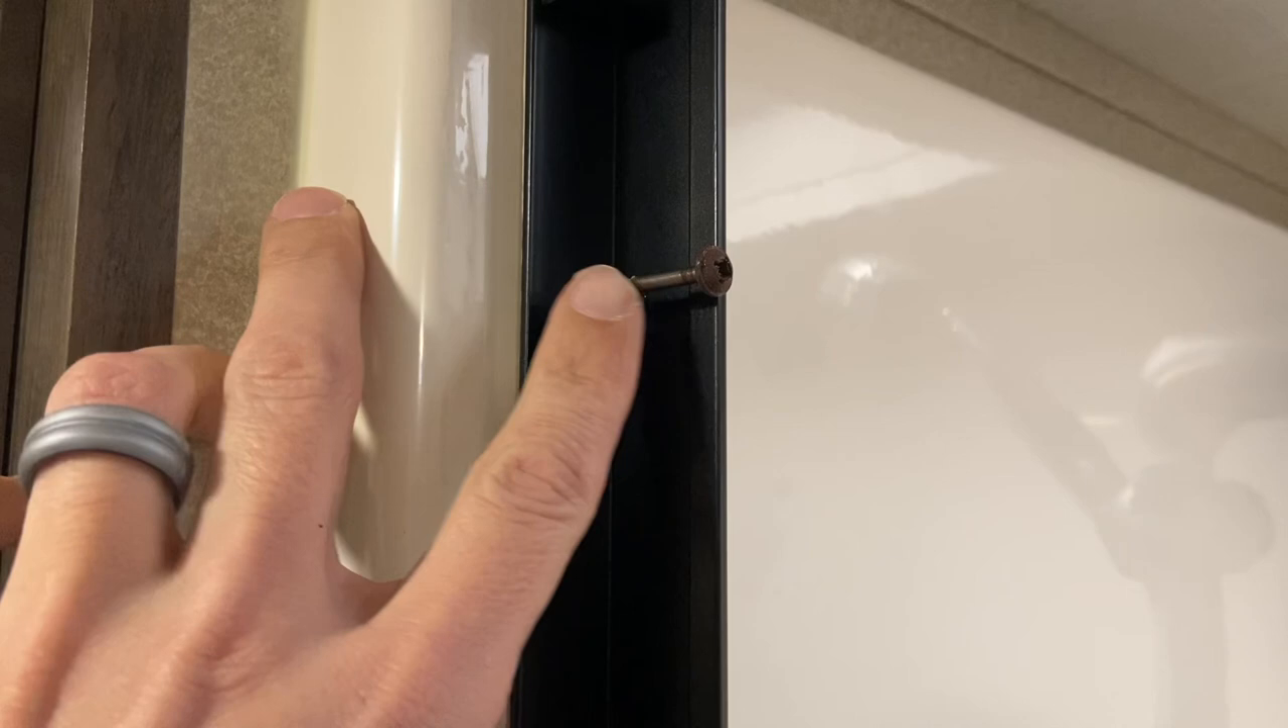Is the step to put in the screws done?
No.